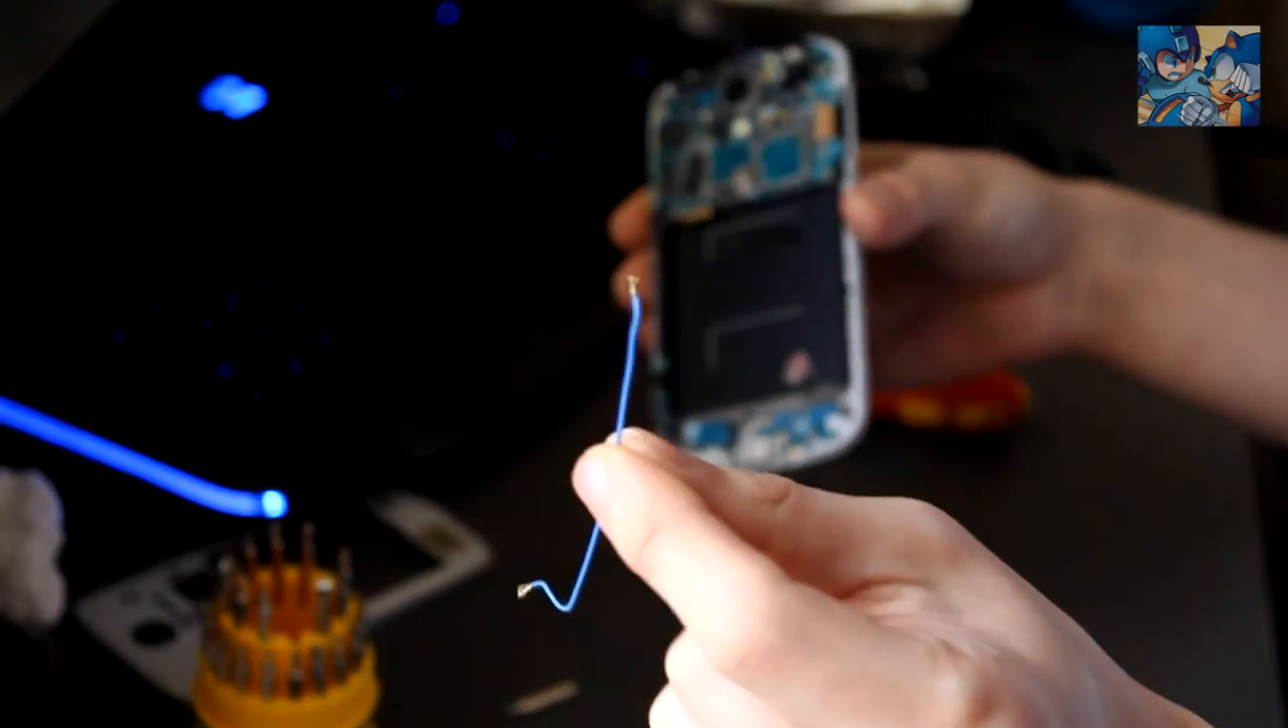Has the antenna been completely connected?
No.